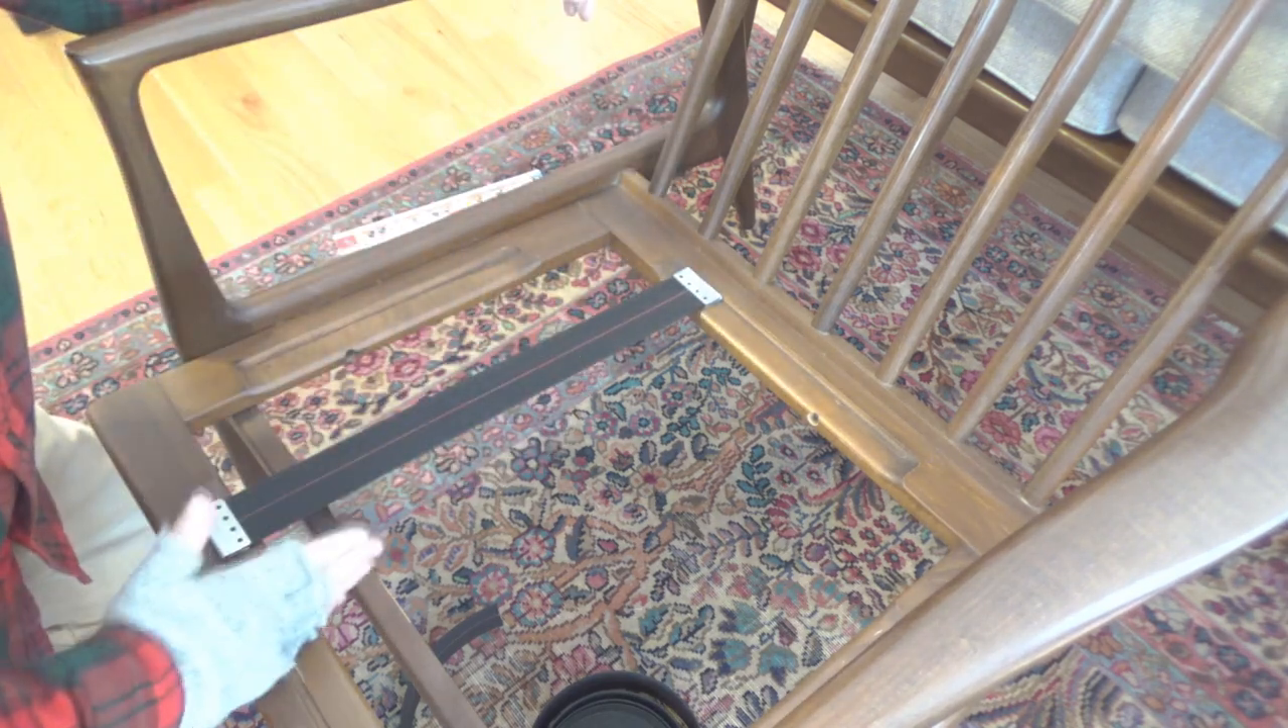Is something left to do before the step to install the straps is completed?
Yes.